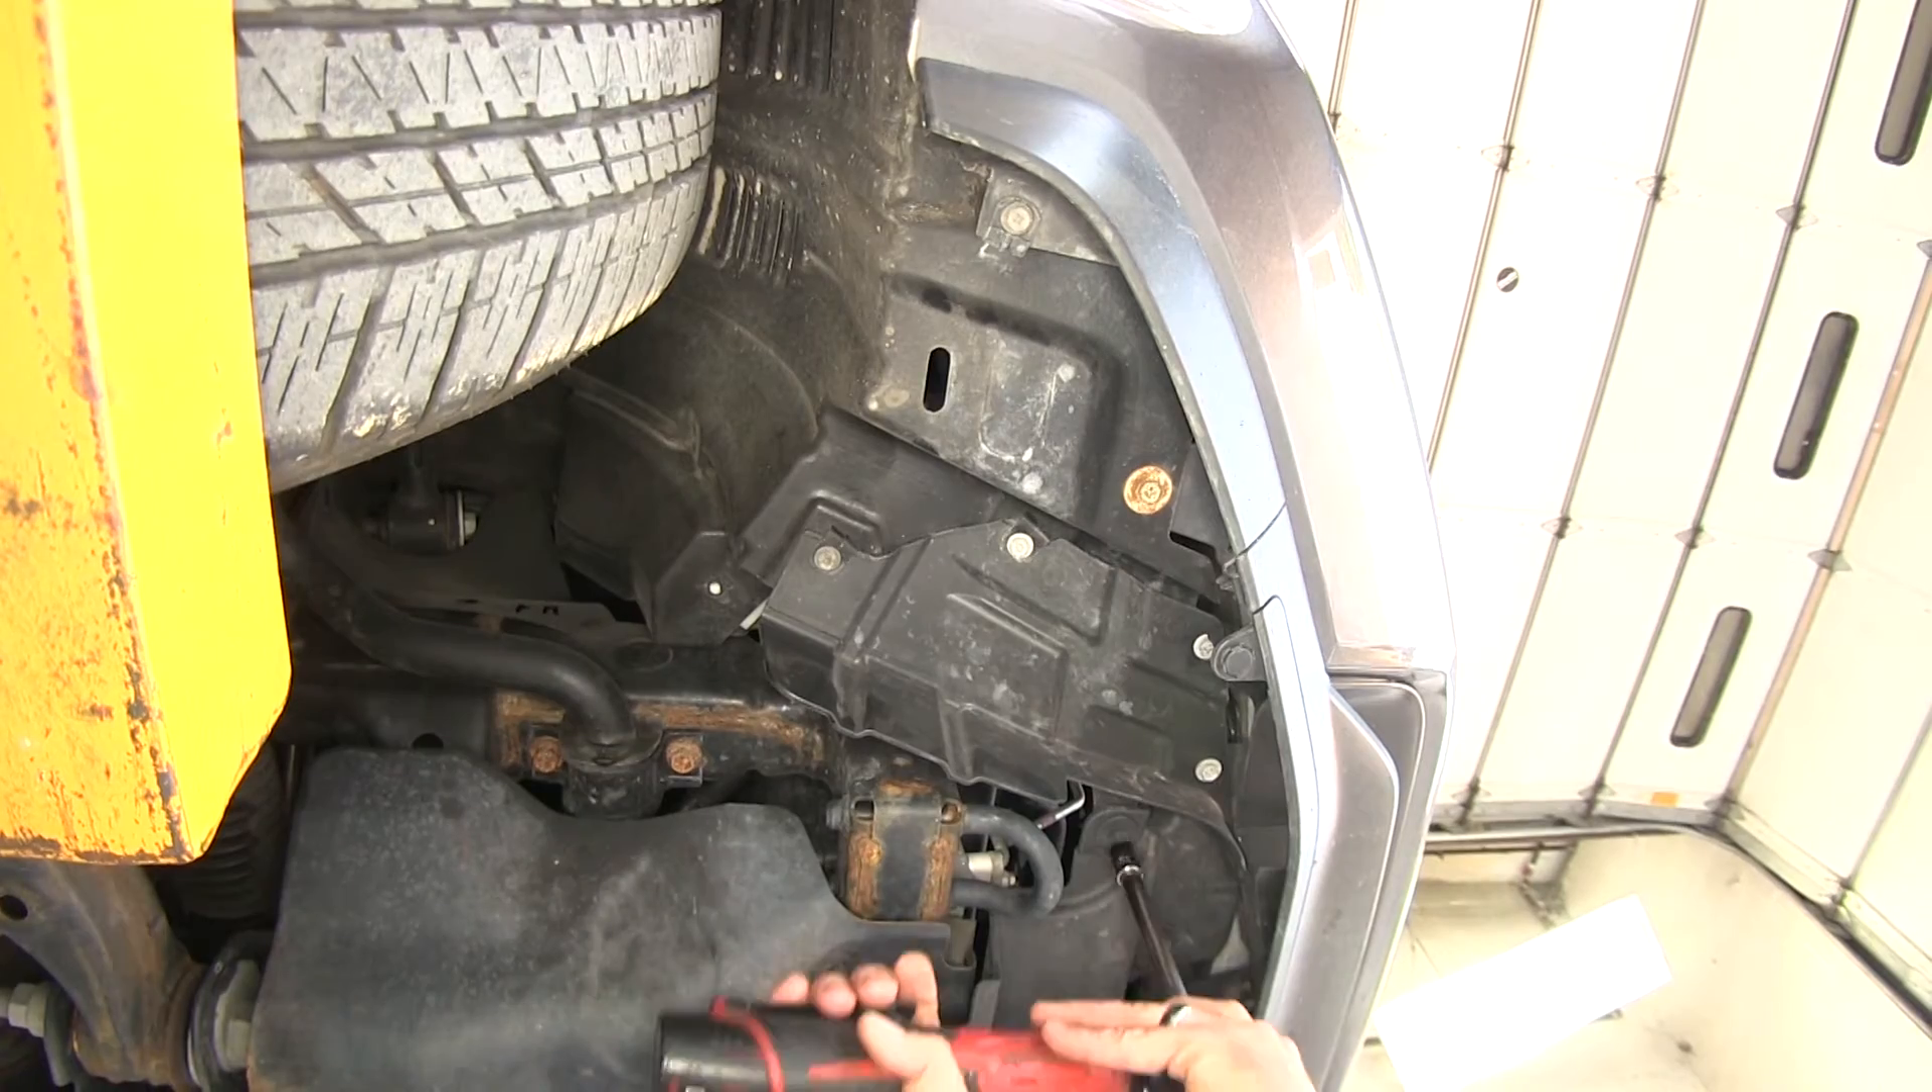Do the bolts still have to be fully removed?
Yes.